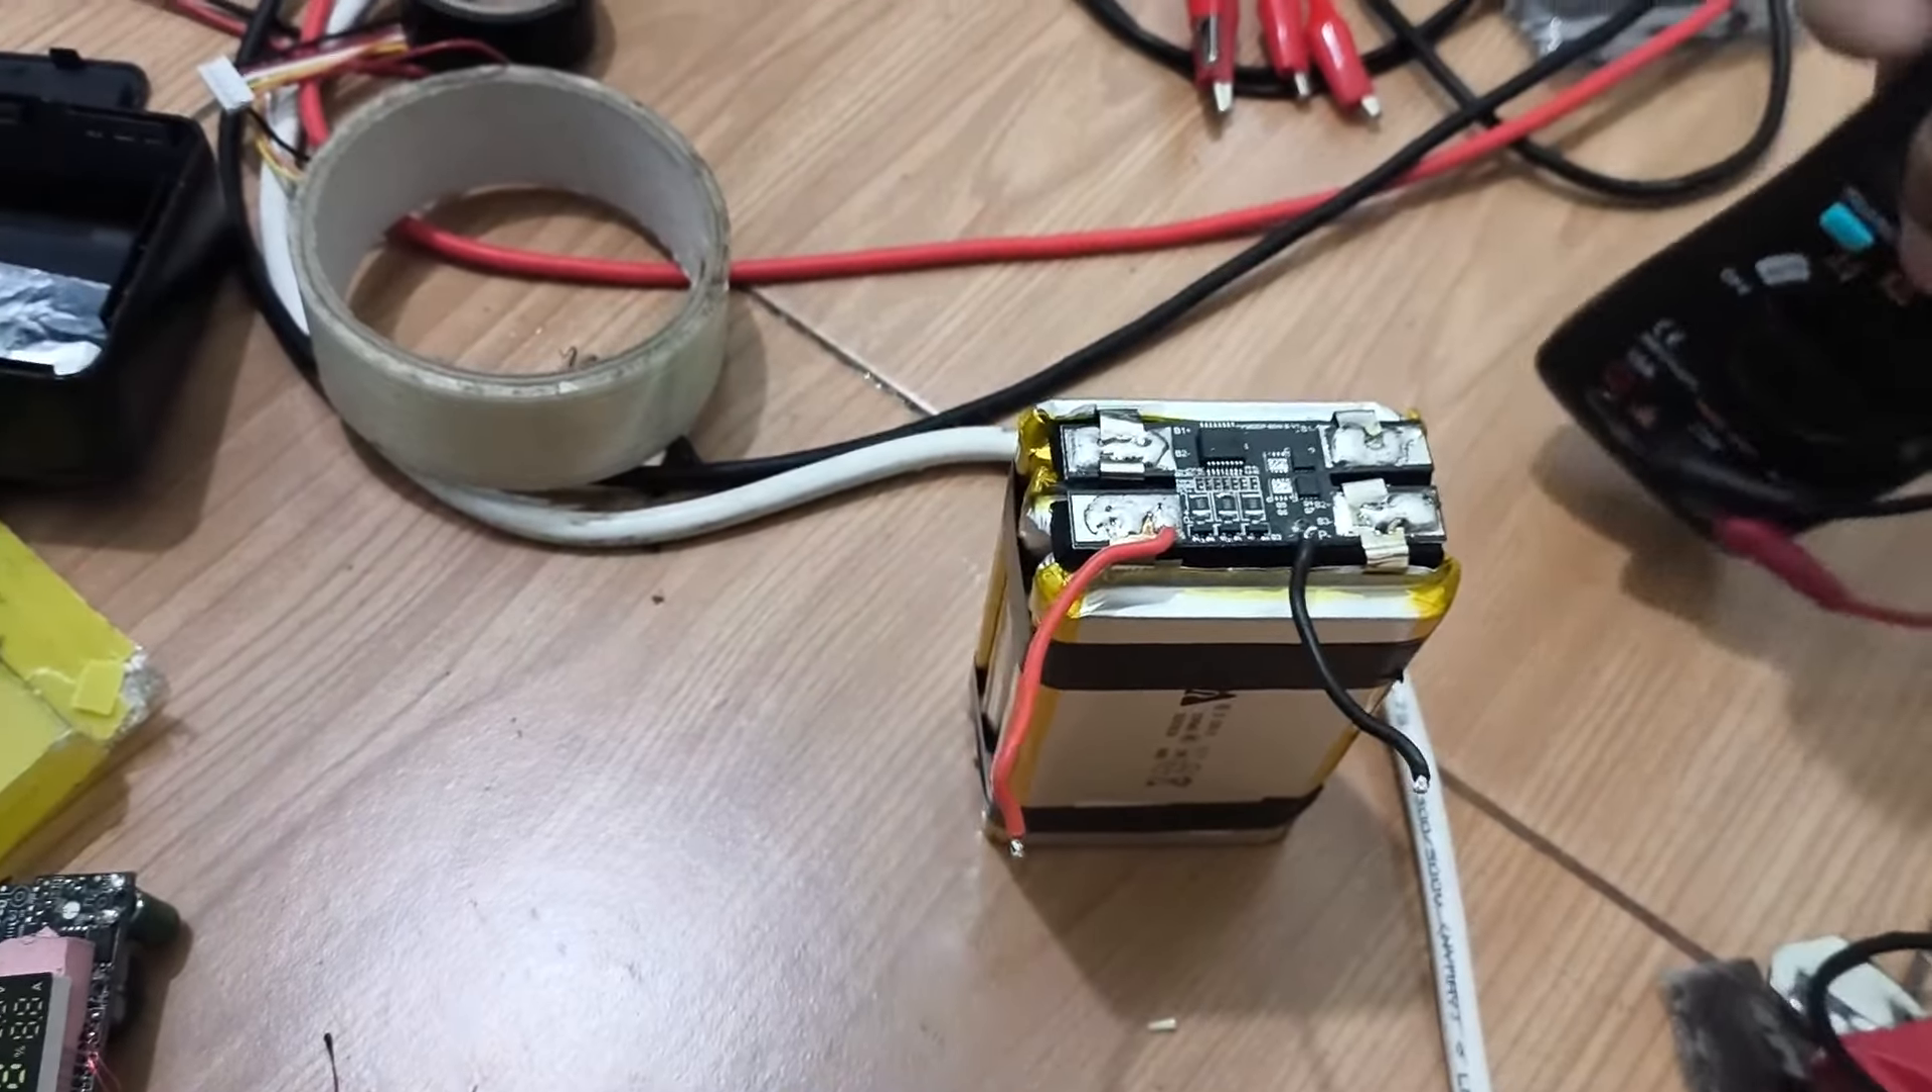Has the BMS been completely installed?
Yes.